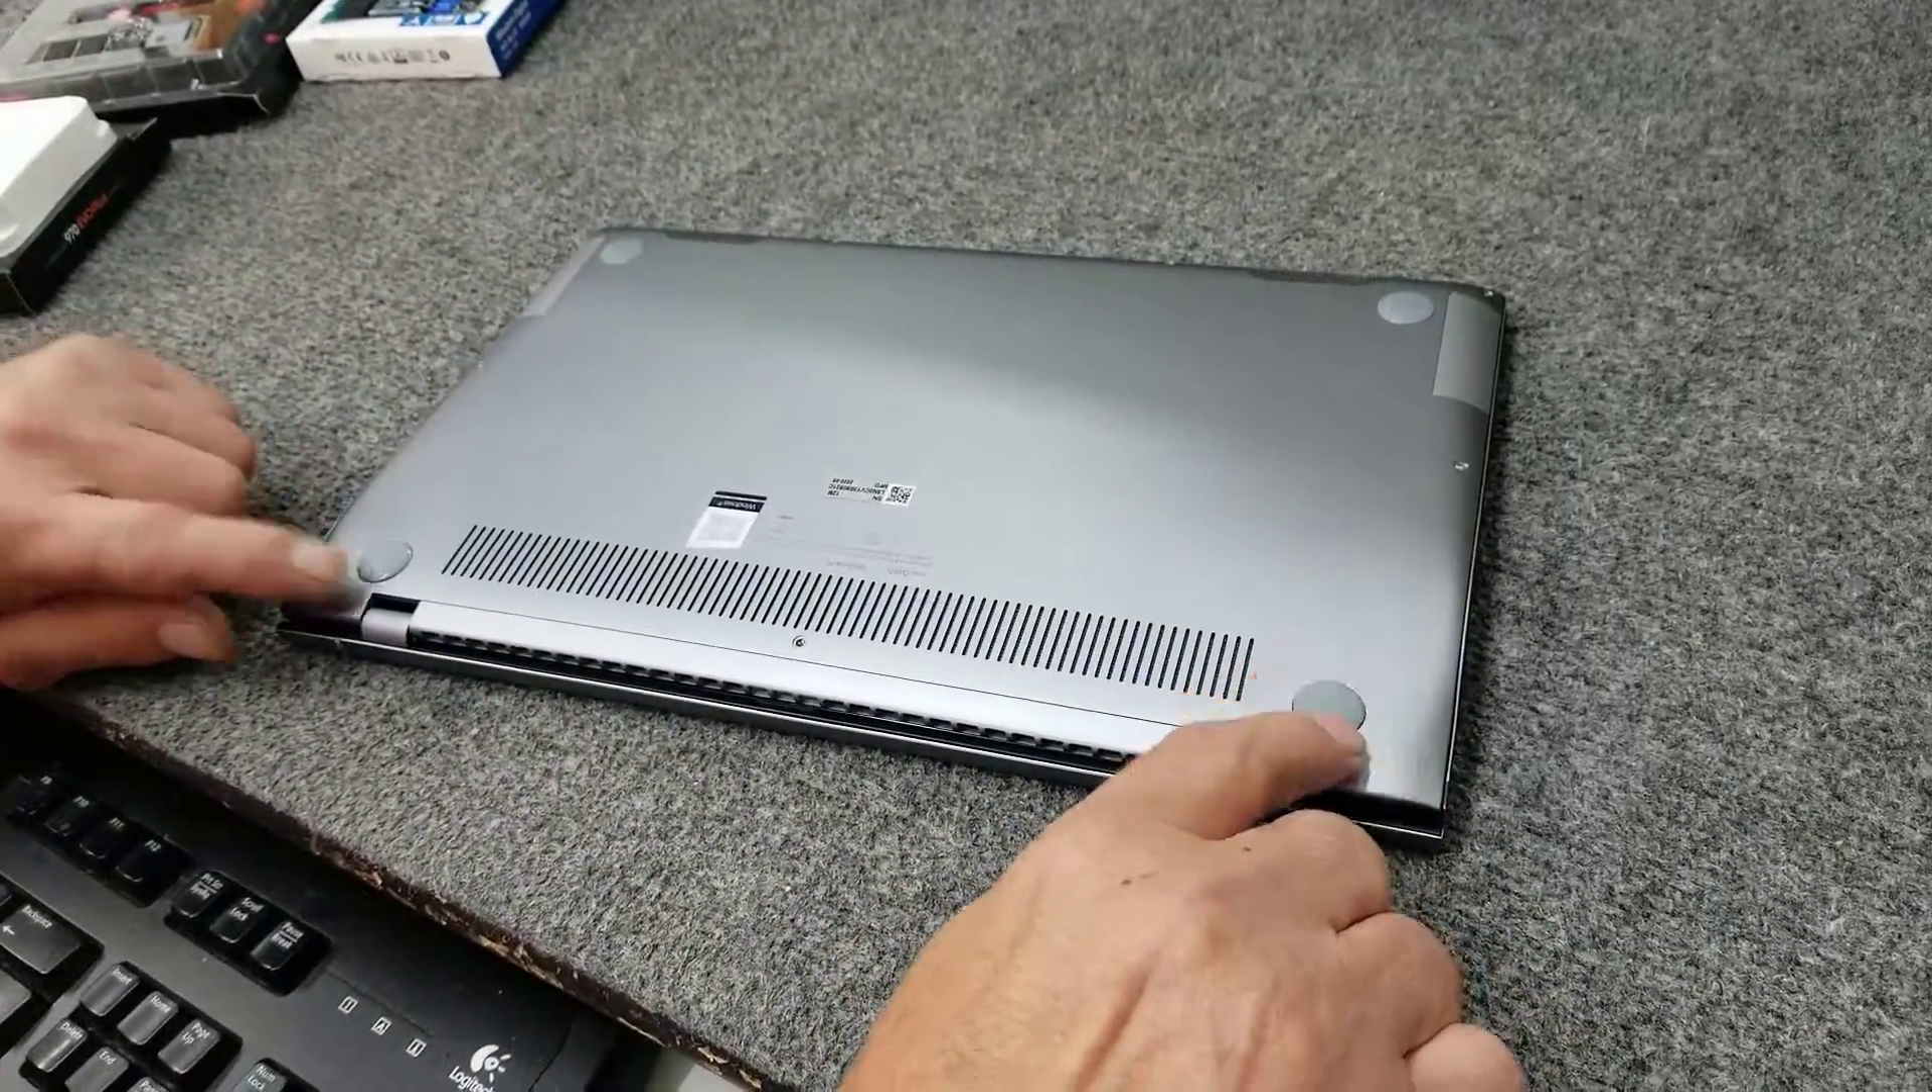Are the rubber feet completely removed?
No.